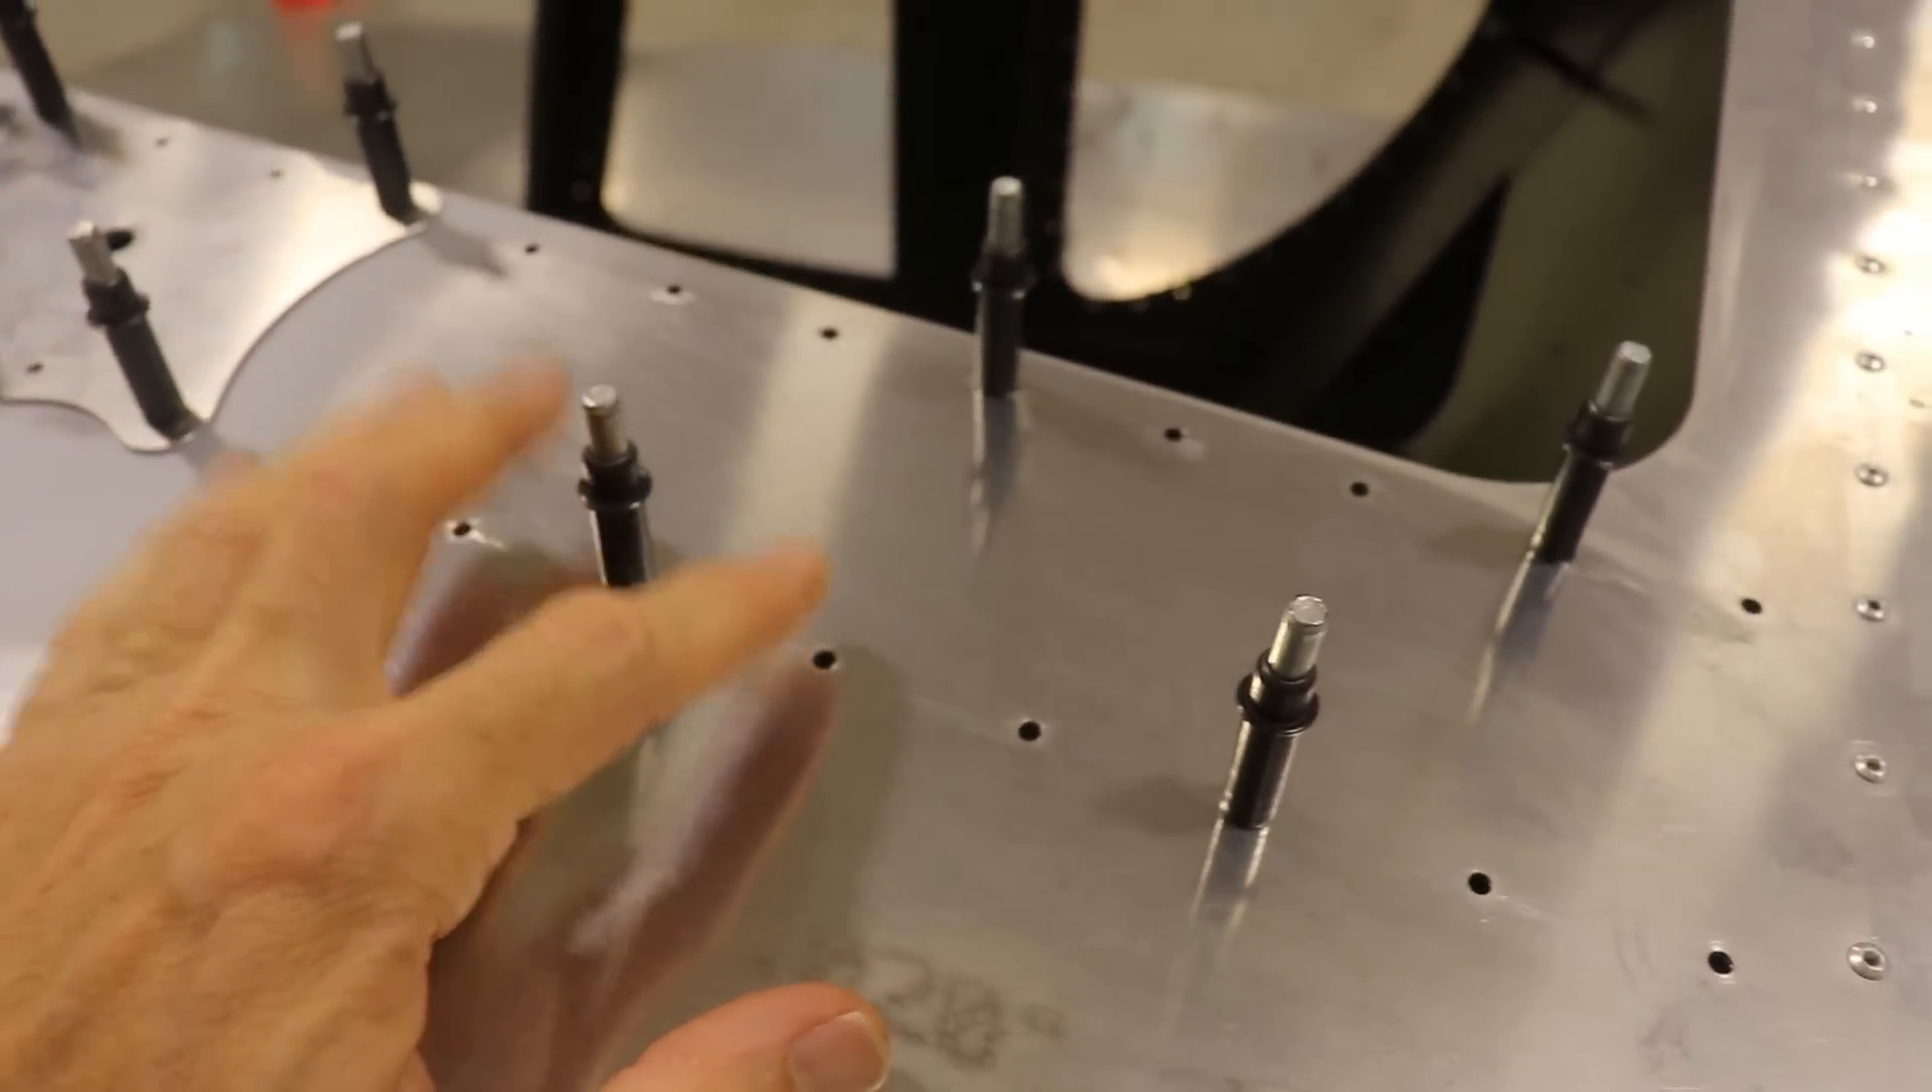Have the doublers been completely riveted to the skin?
No.